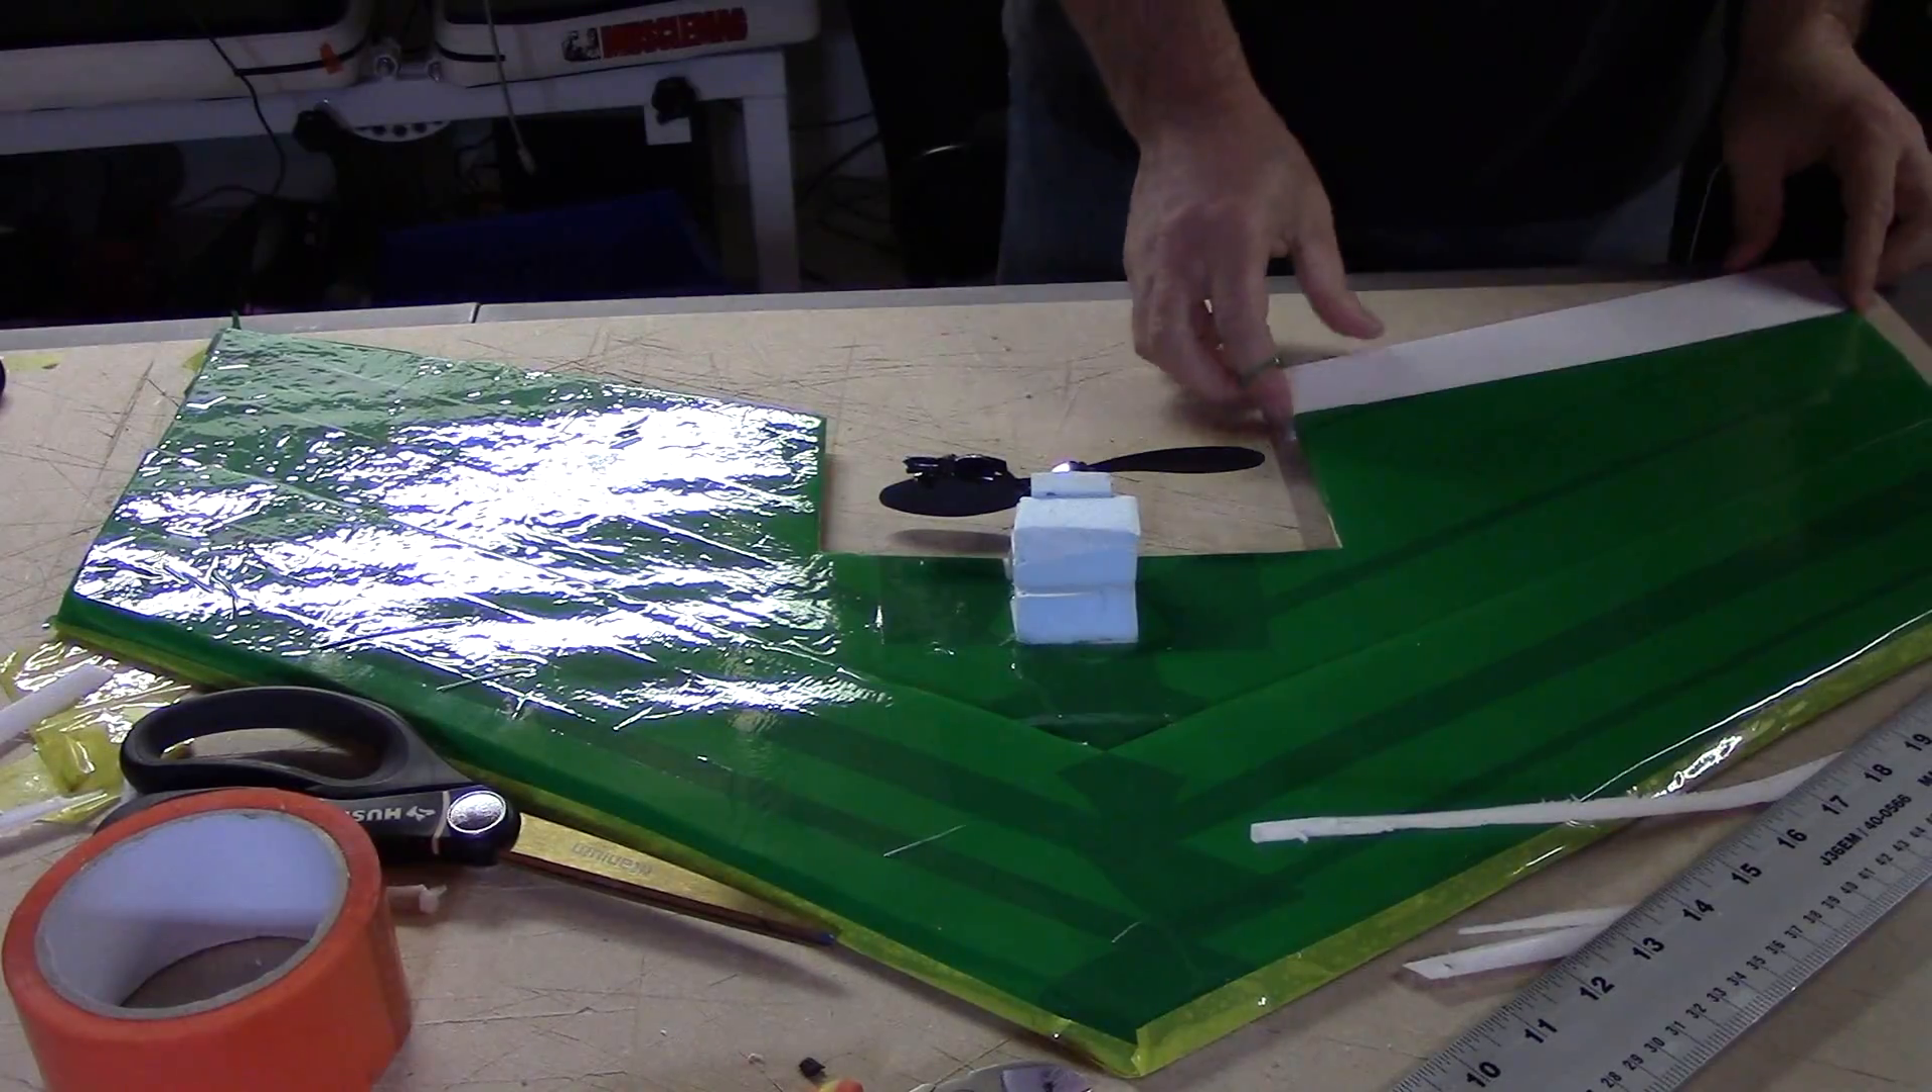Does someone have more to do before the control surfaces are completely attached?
Yes.